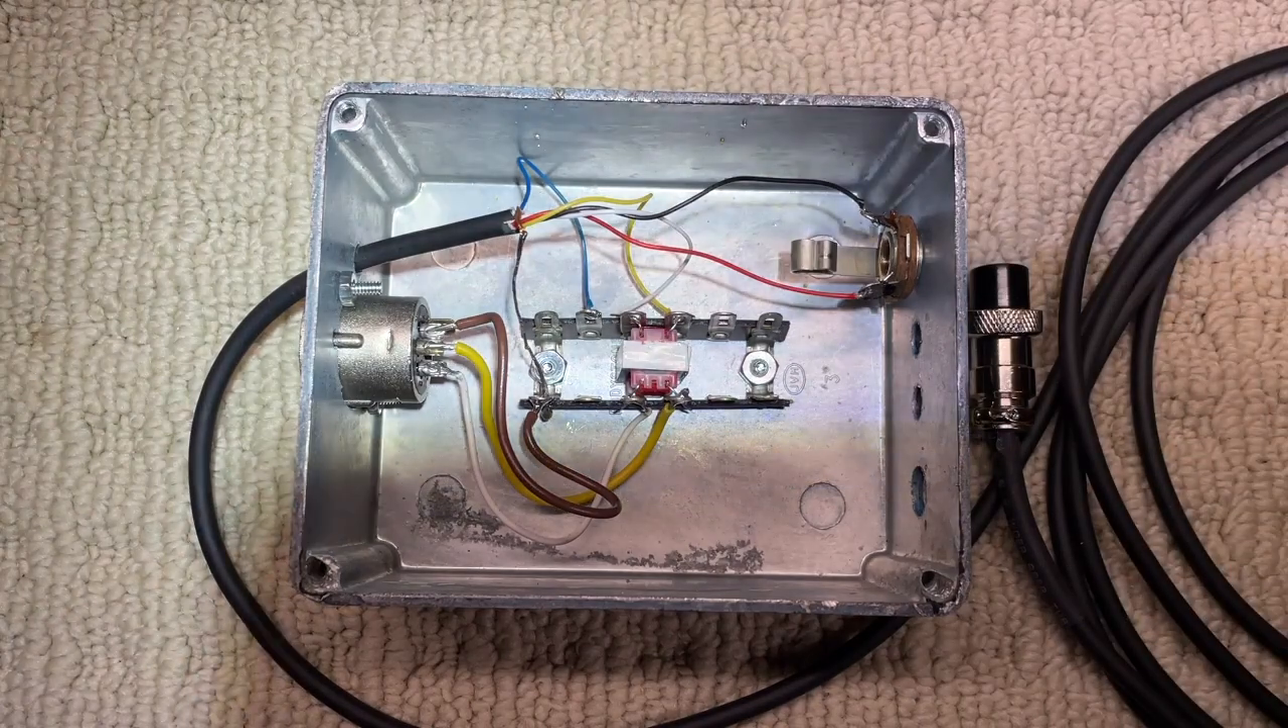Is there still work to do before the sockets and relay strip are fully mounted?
No.